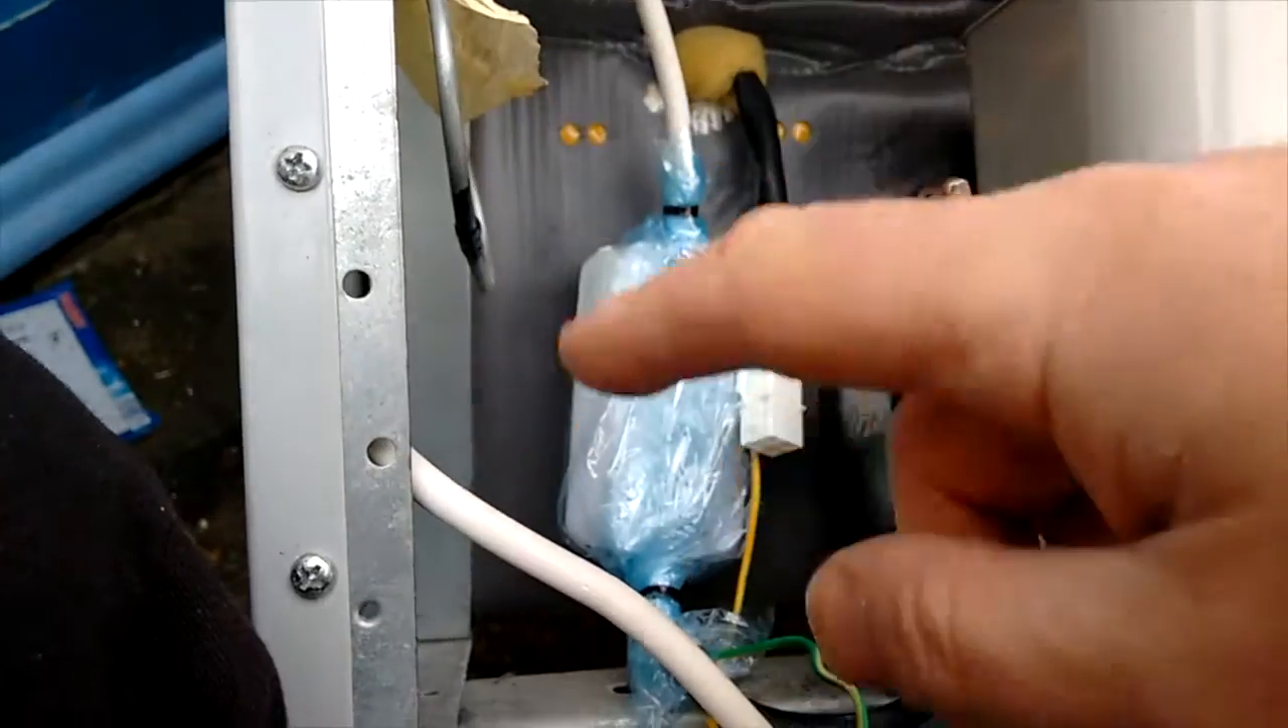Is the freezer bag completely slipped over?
Yes.